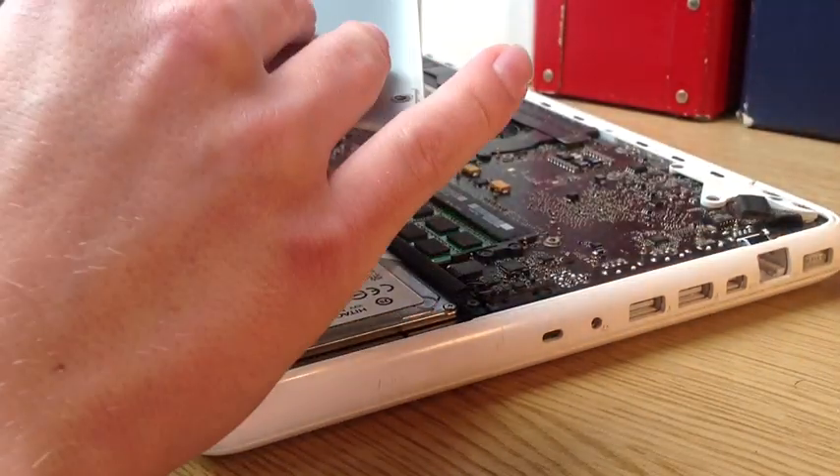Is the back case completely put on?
No.